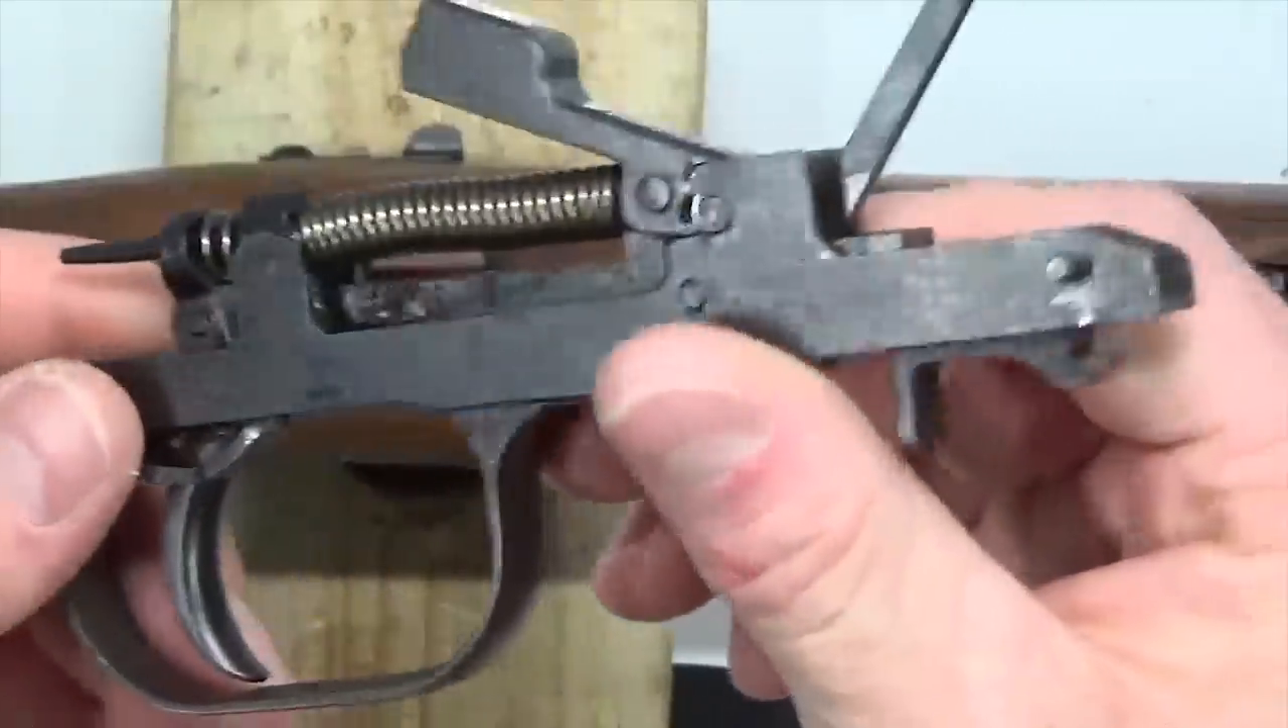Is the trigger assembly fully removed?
Yes.